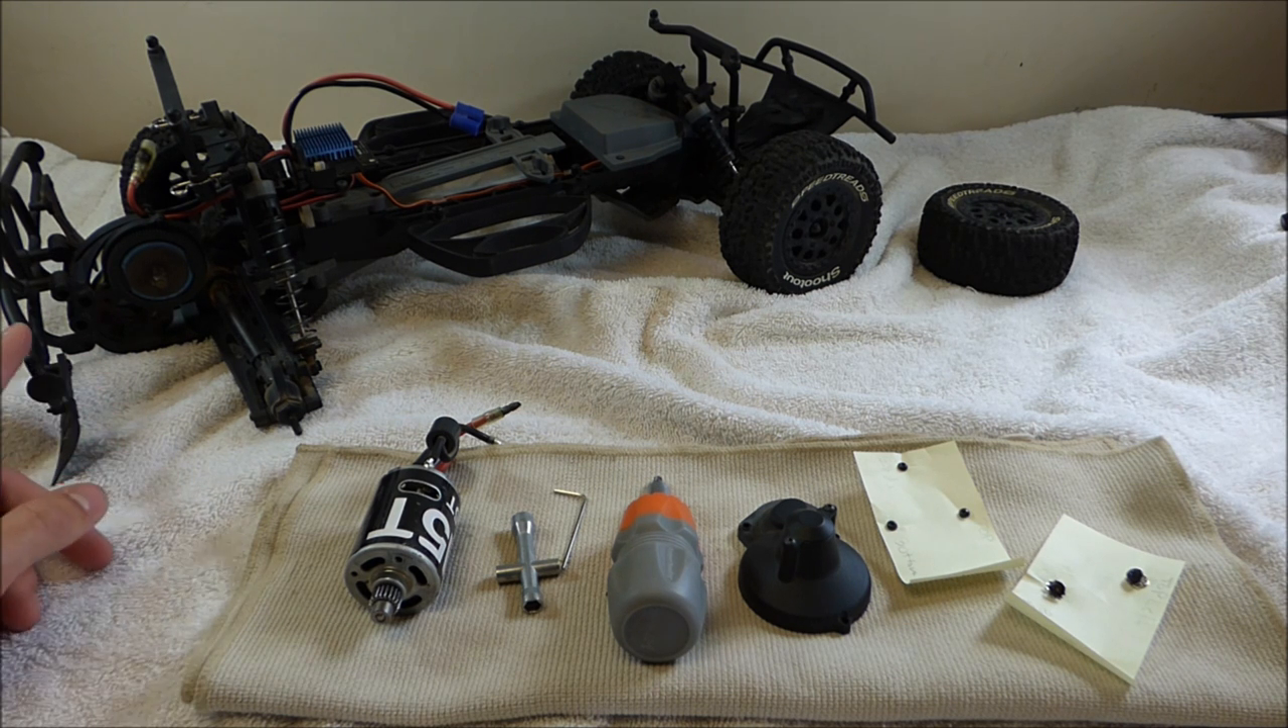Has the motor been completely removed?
Yes.